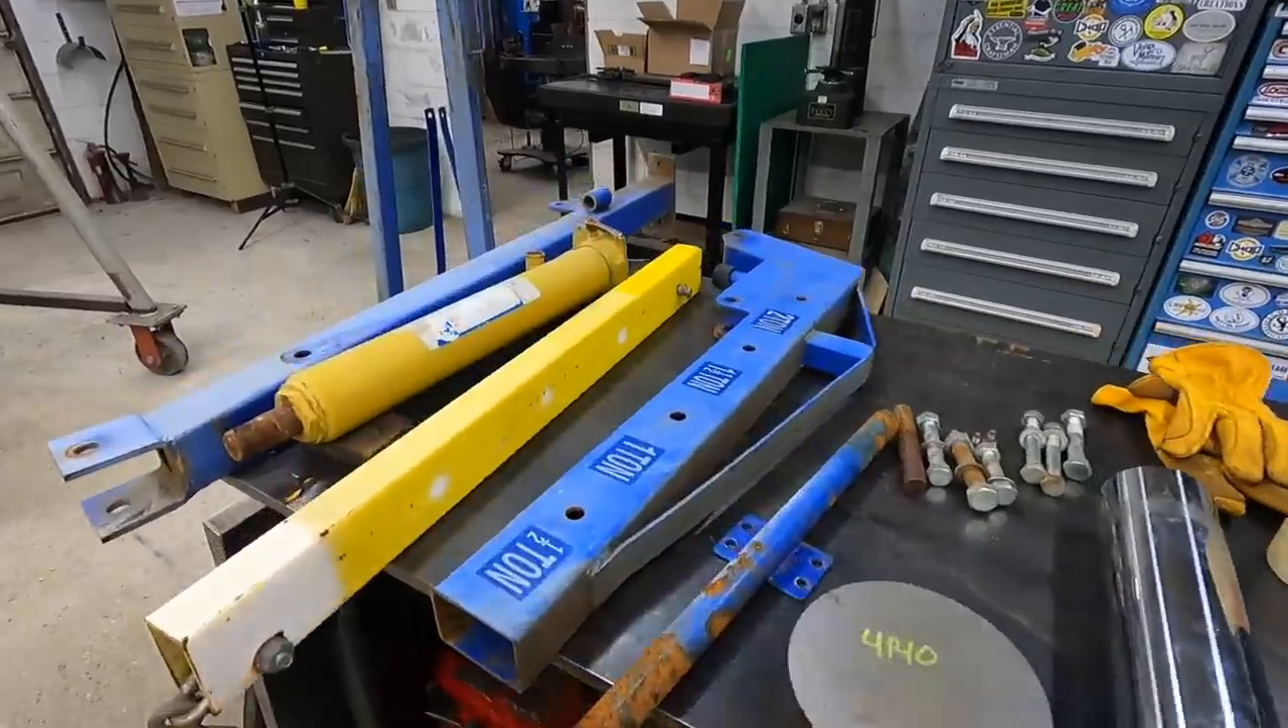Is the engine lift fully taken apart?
Yes.